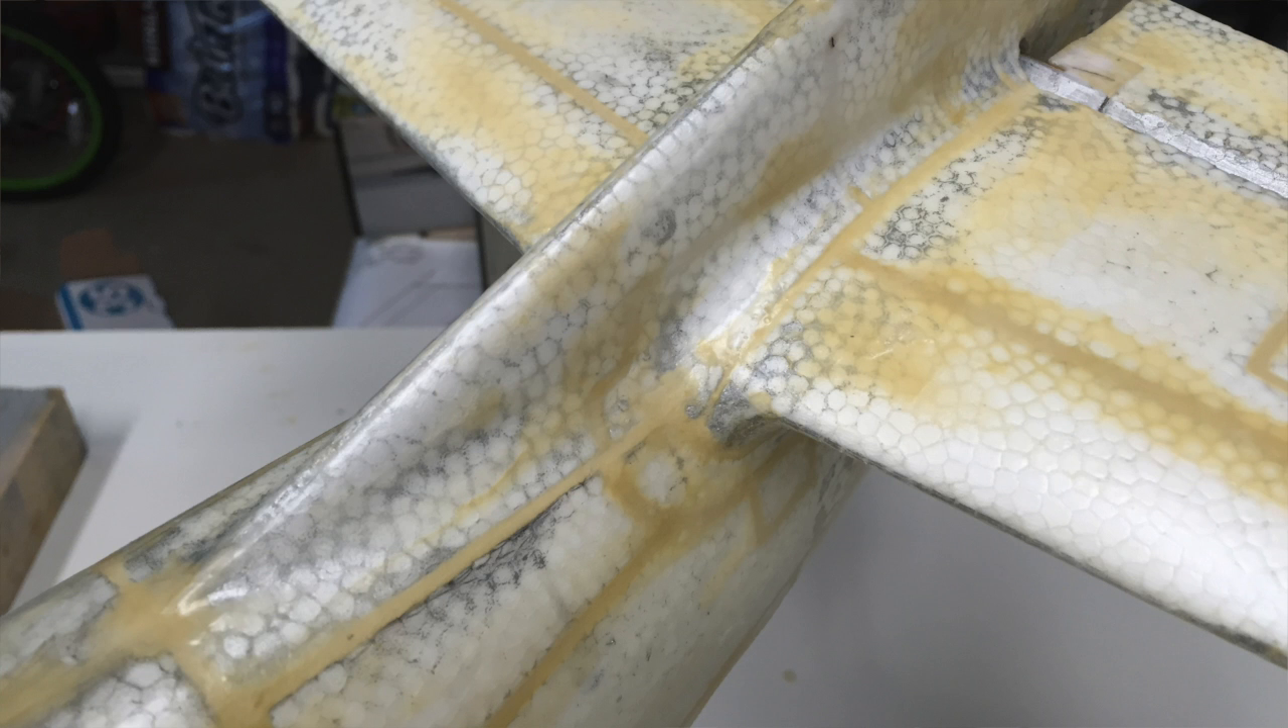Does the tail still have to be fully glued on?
No.